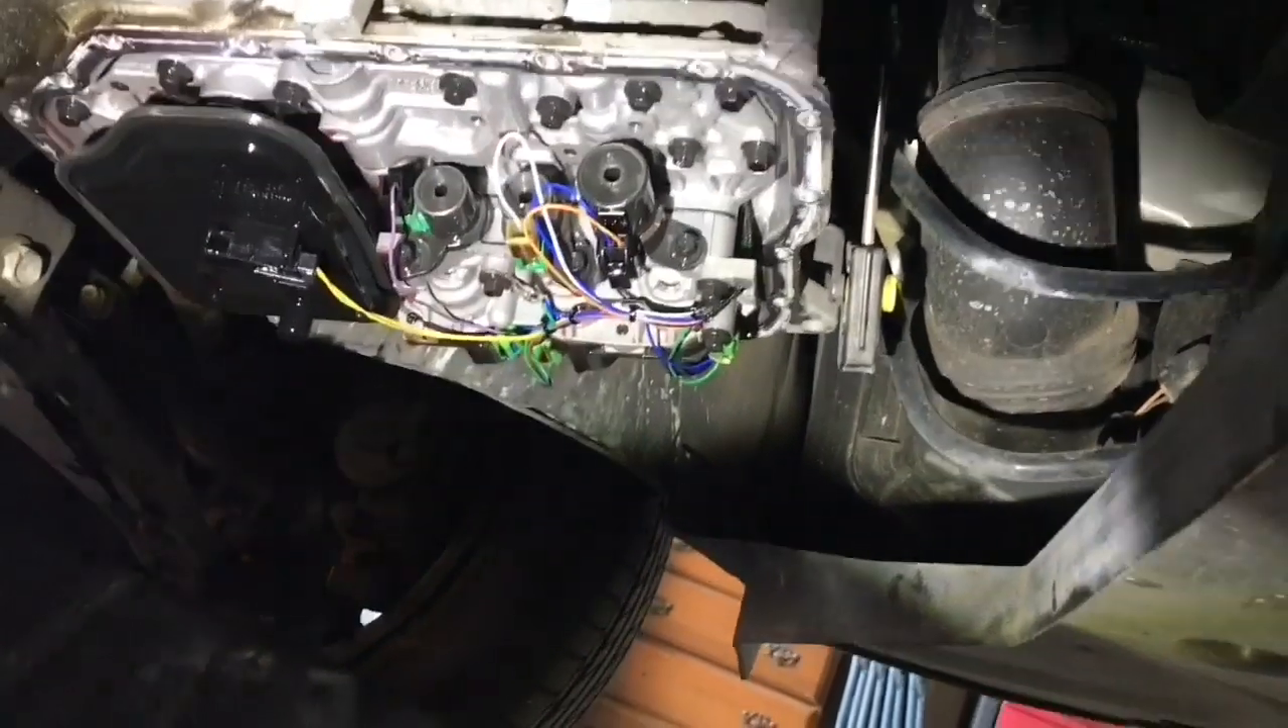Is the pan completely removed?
Yes.